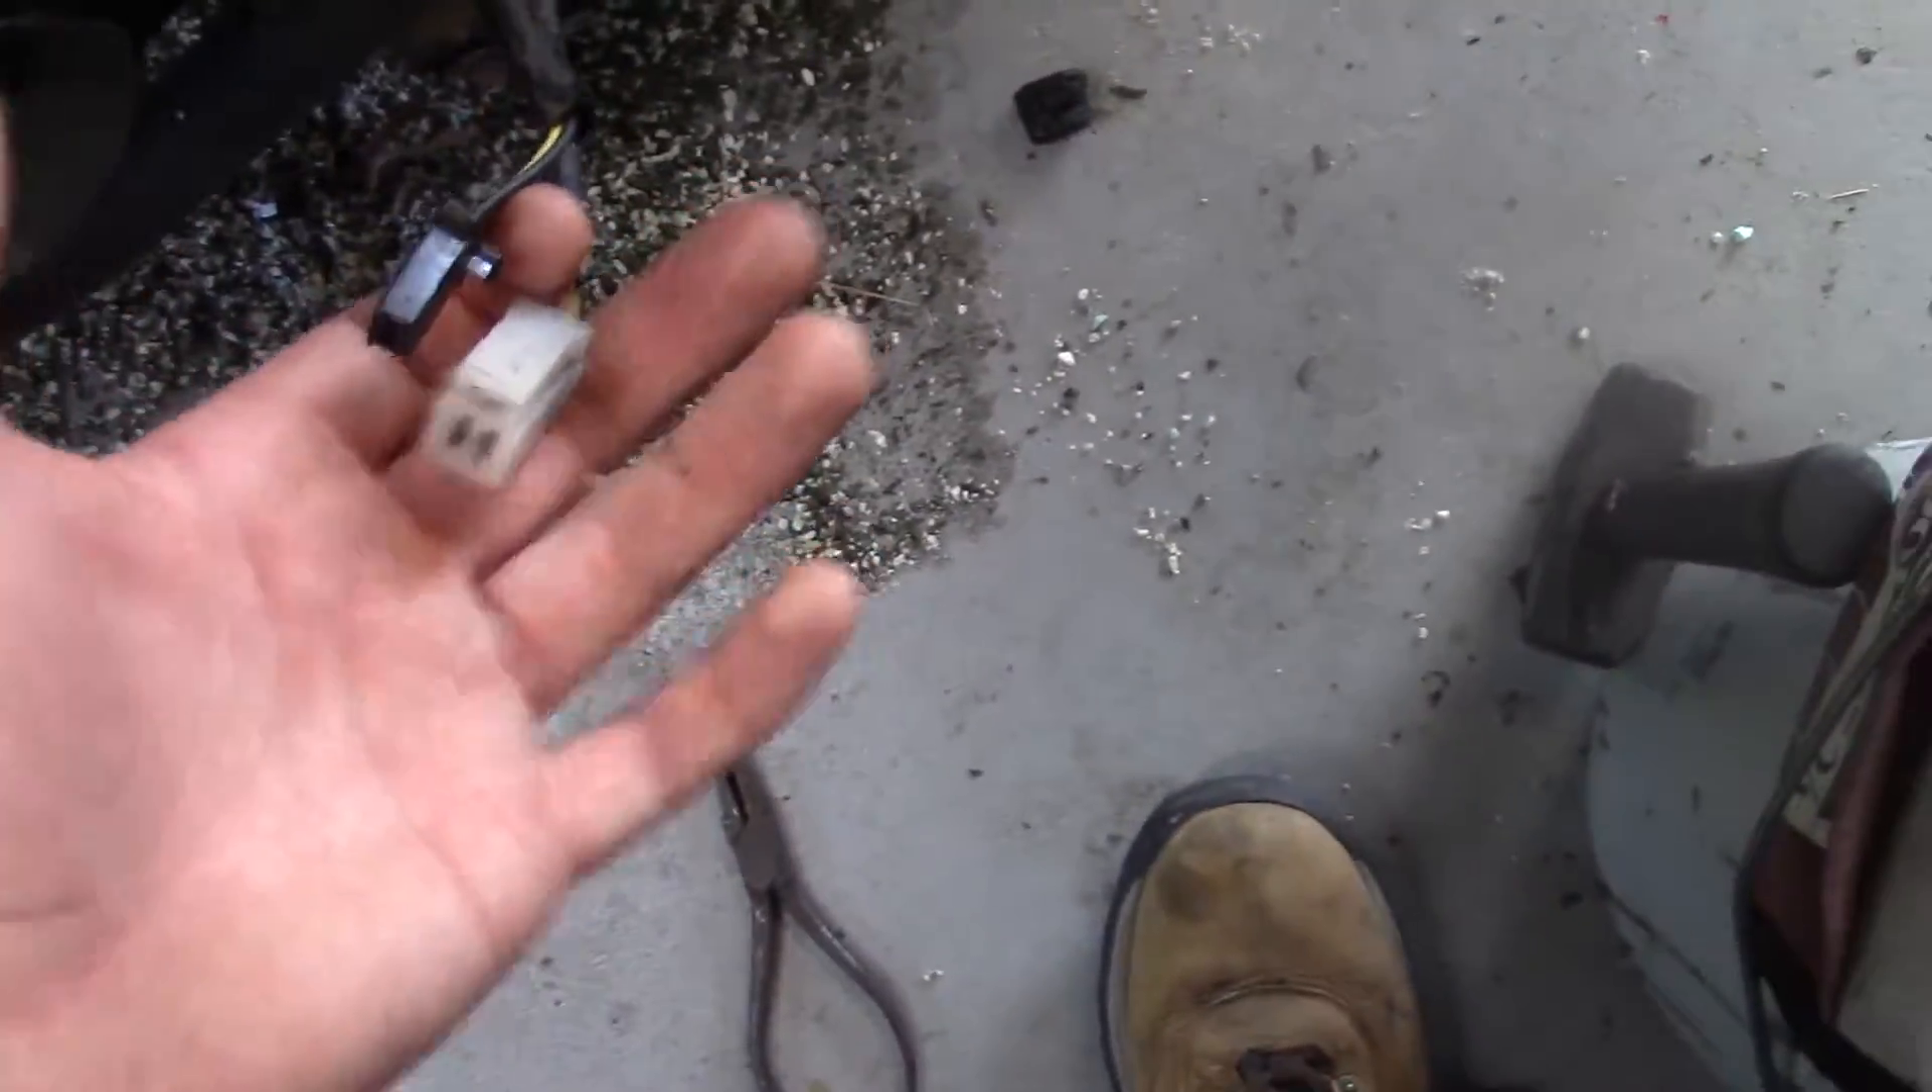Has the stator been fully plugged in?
No.